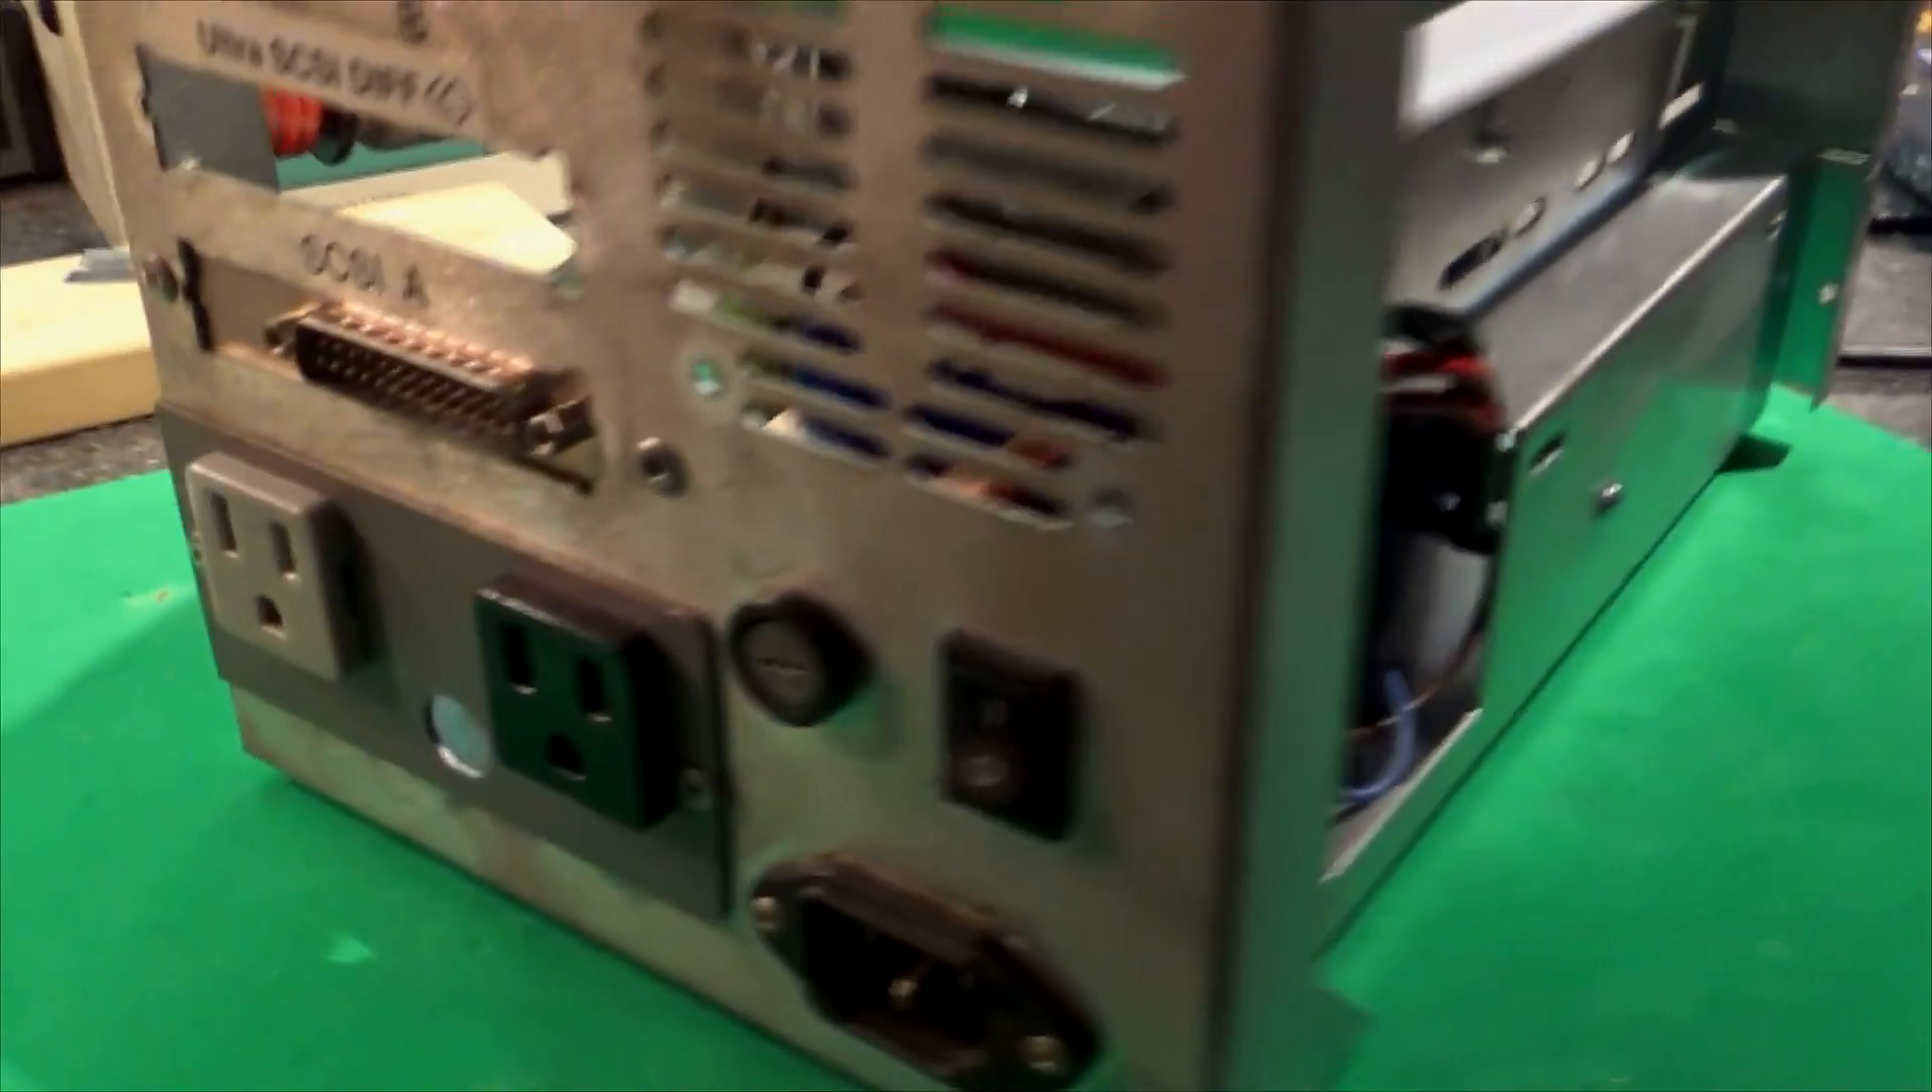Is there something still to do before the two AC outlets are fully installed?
No.